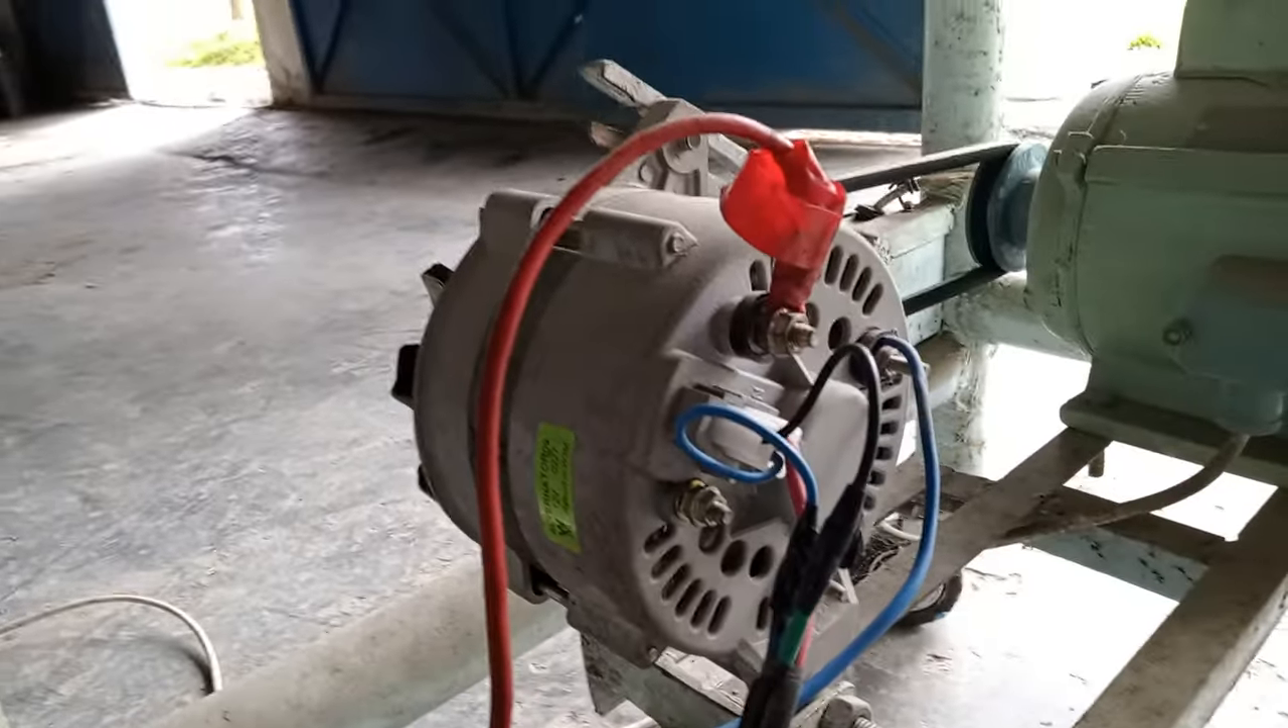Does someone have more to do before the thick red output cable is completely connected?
No.